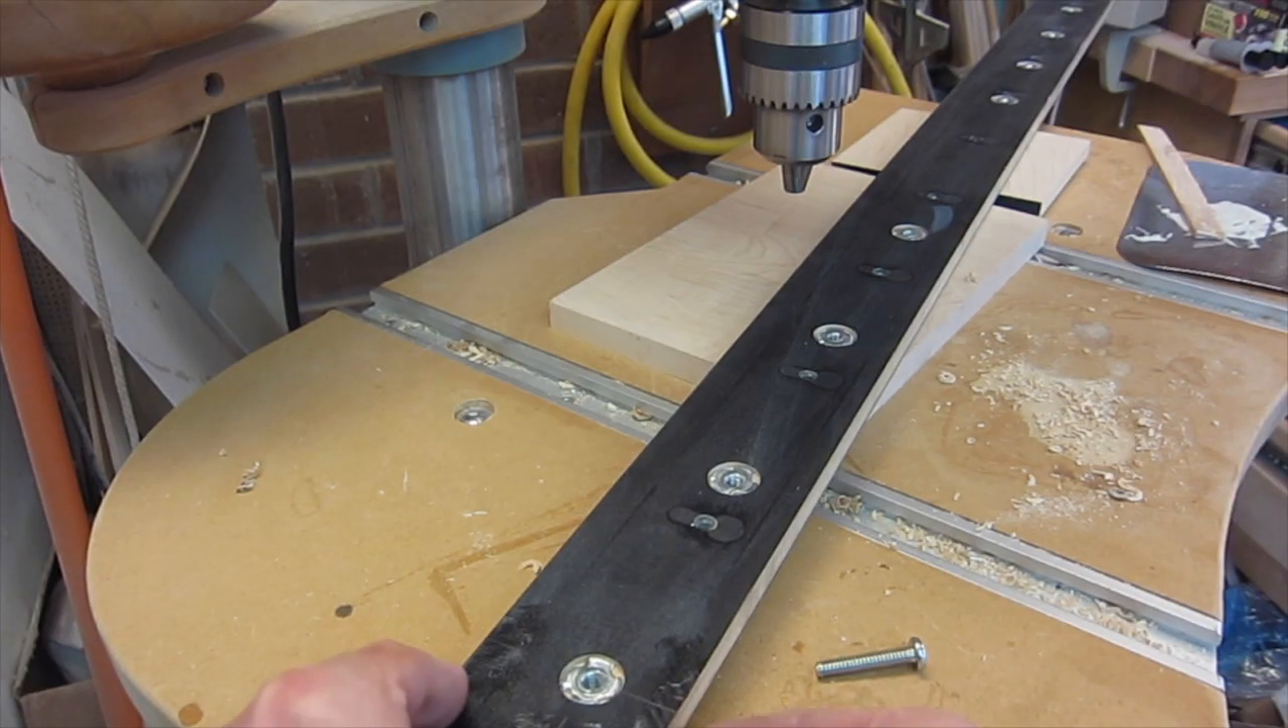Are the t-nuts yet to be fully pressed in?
No.